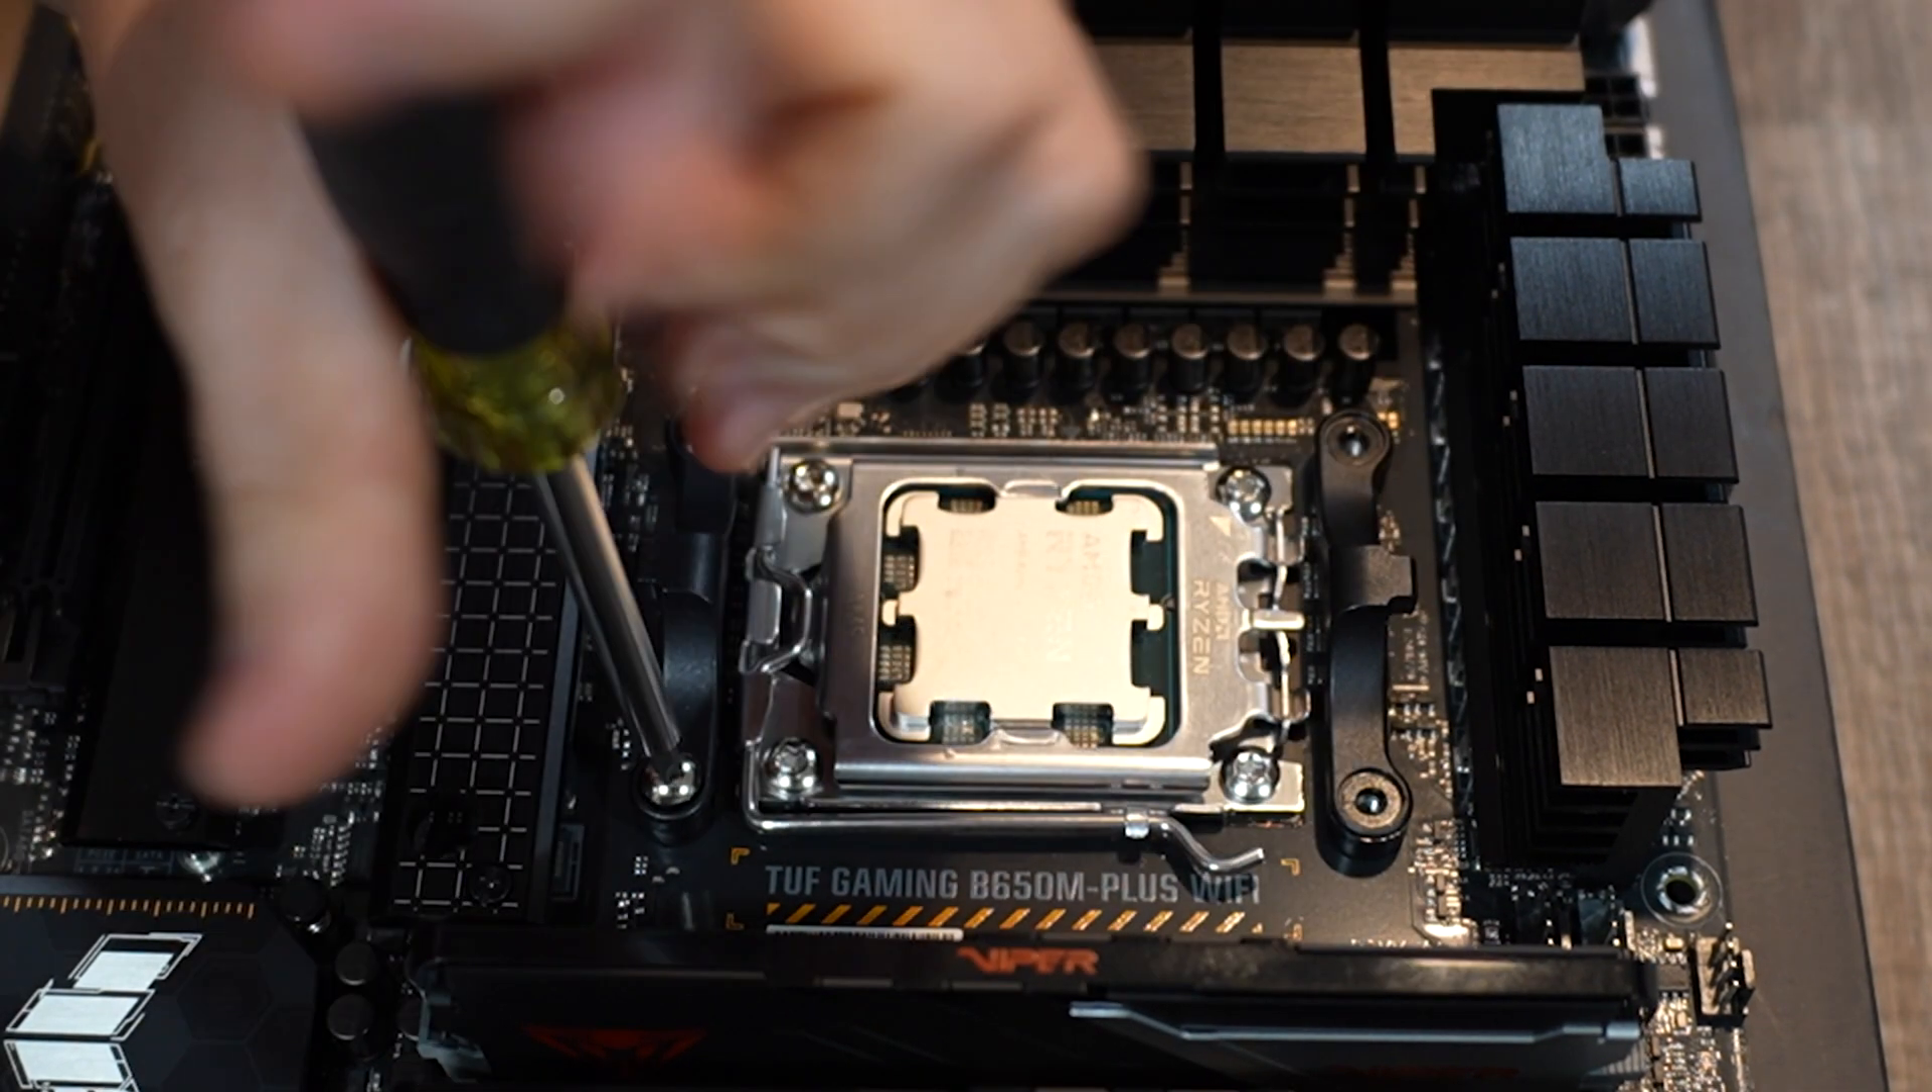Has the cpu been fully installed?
Yes.